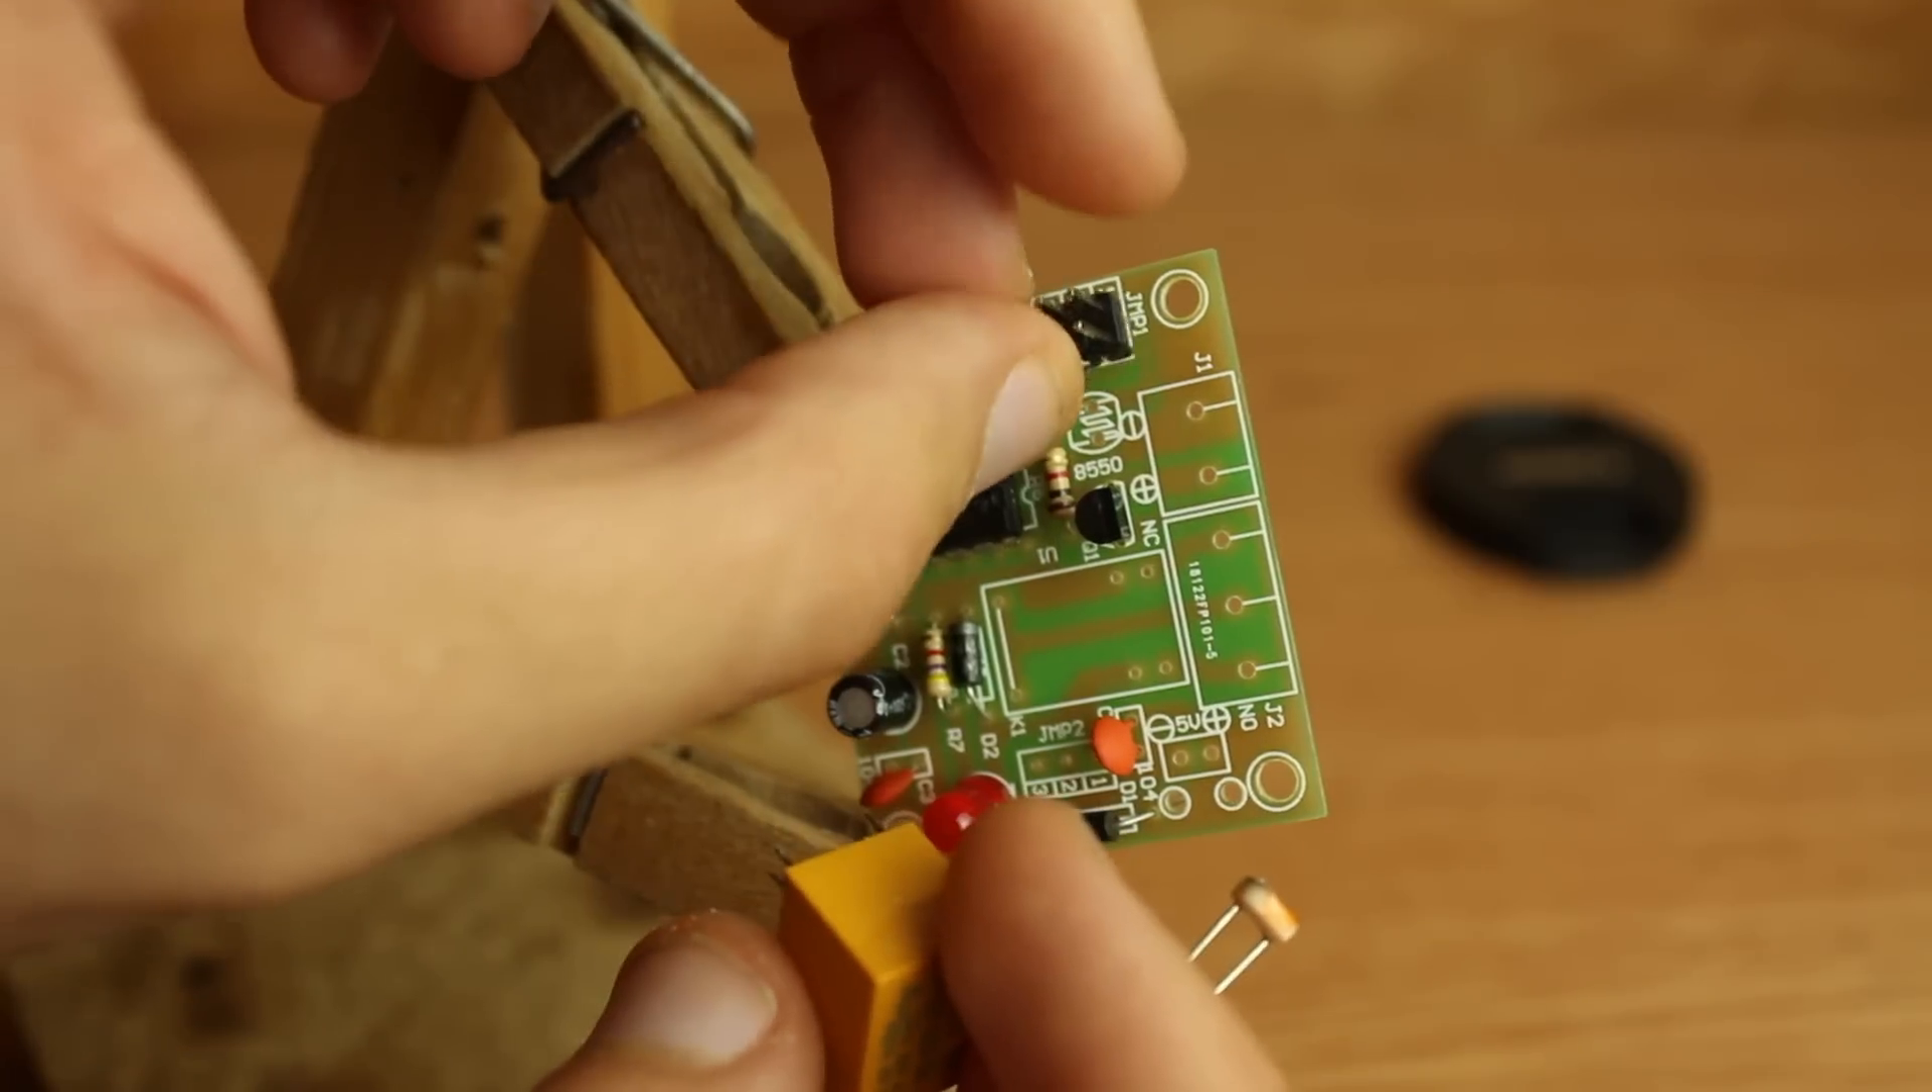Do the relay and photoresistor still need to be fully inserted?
Yes.